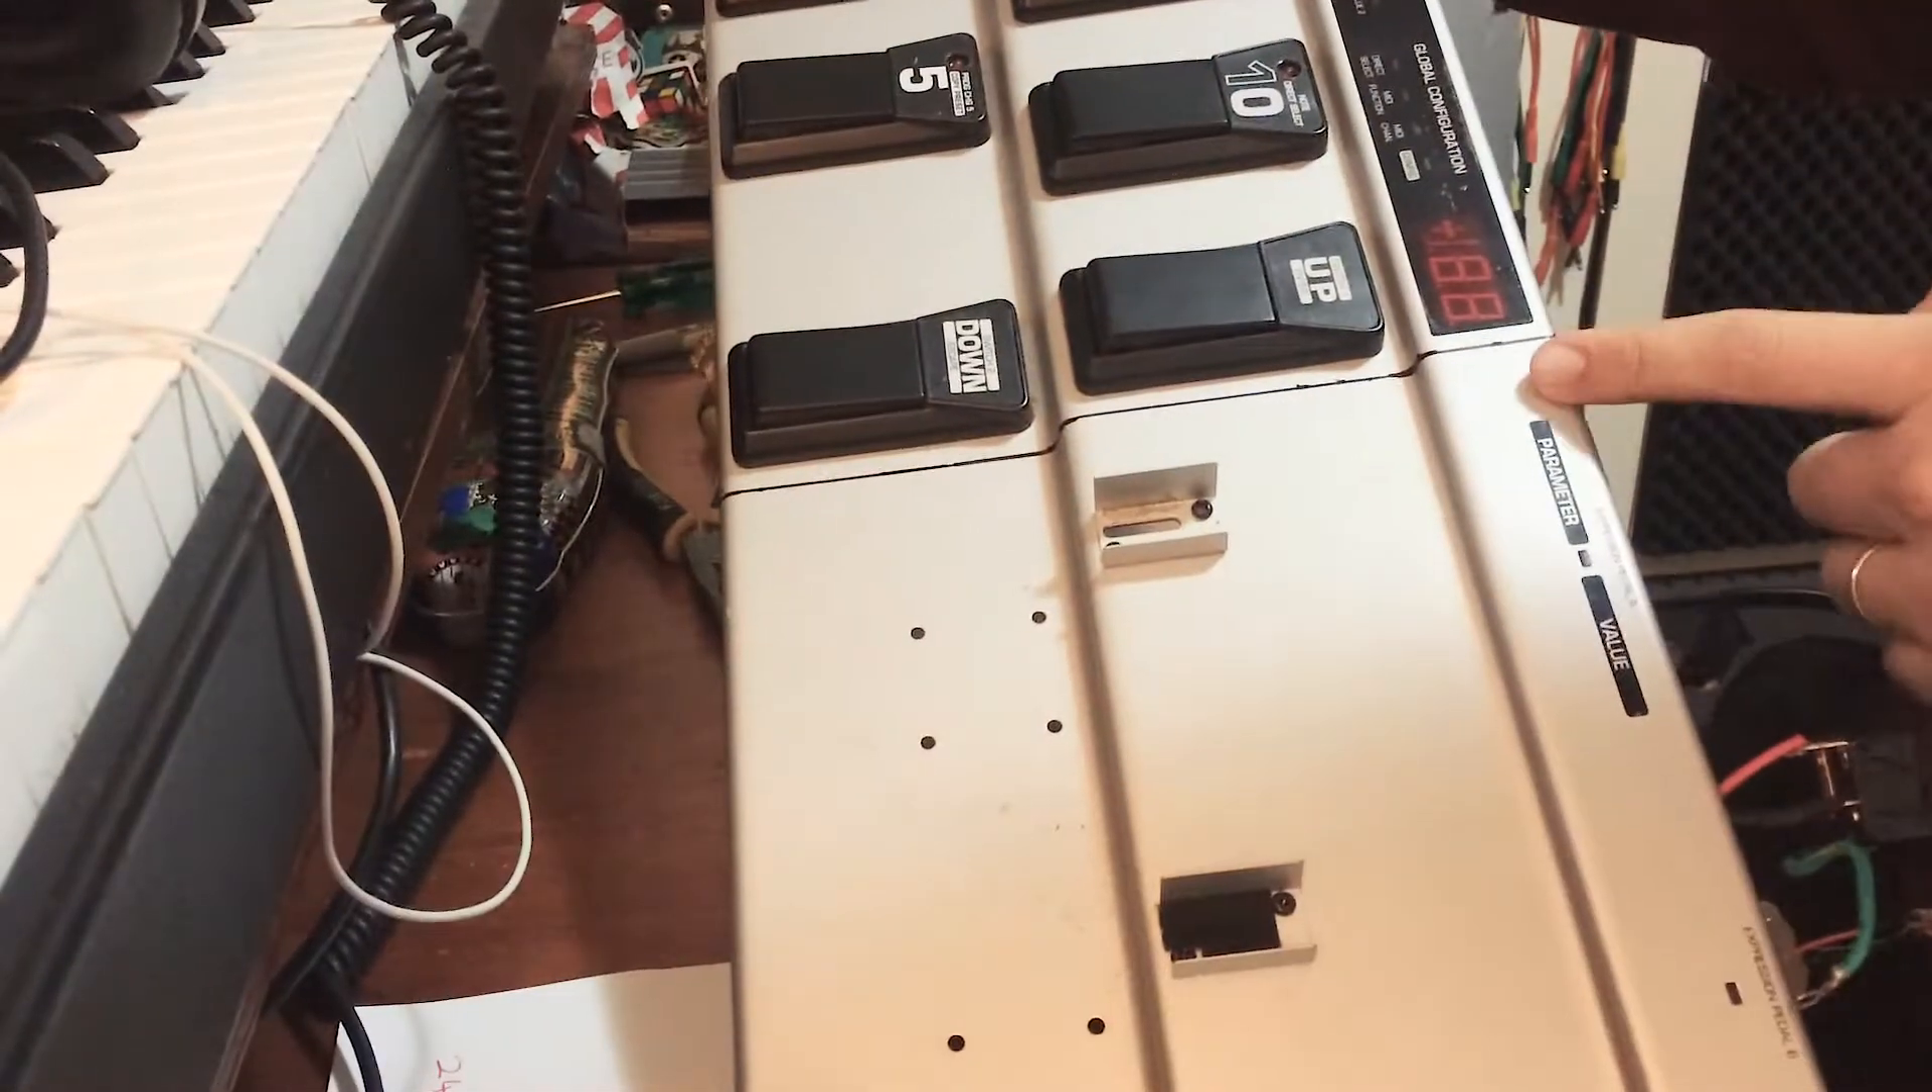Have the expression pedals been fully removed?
Yes.